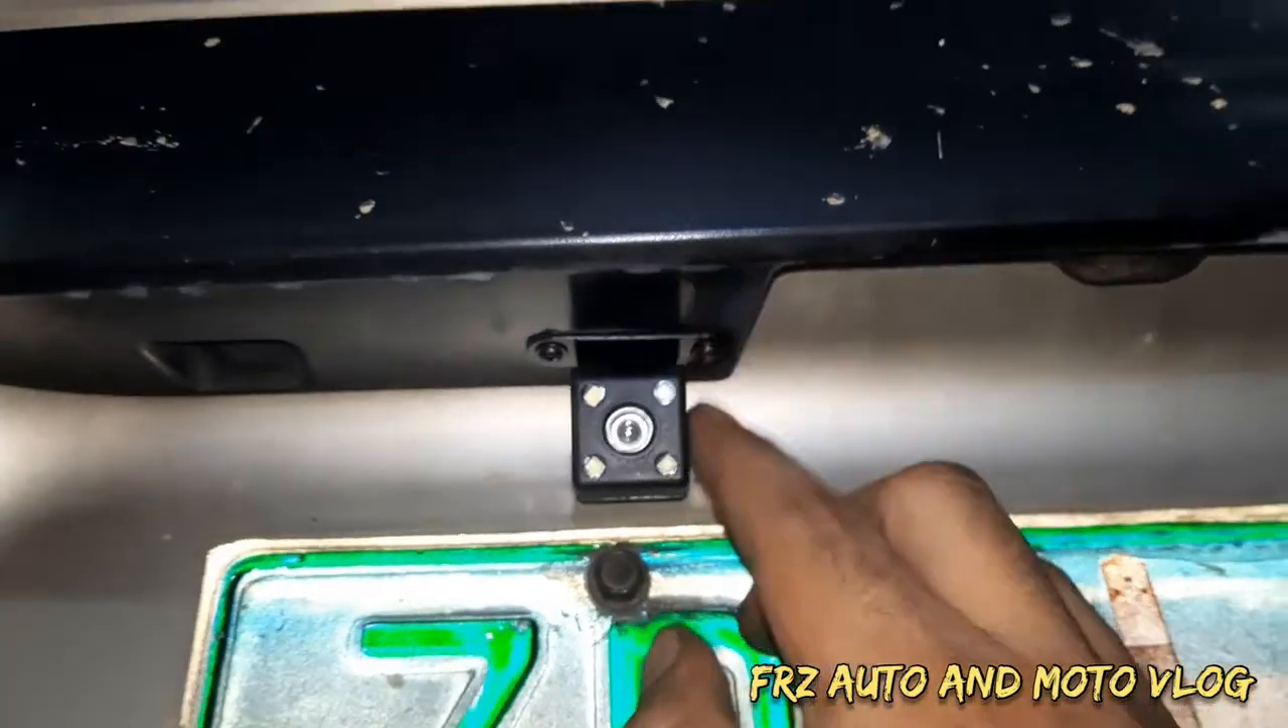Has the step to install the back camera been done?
Yes.